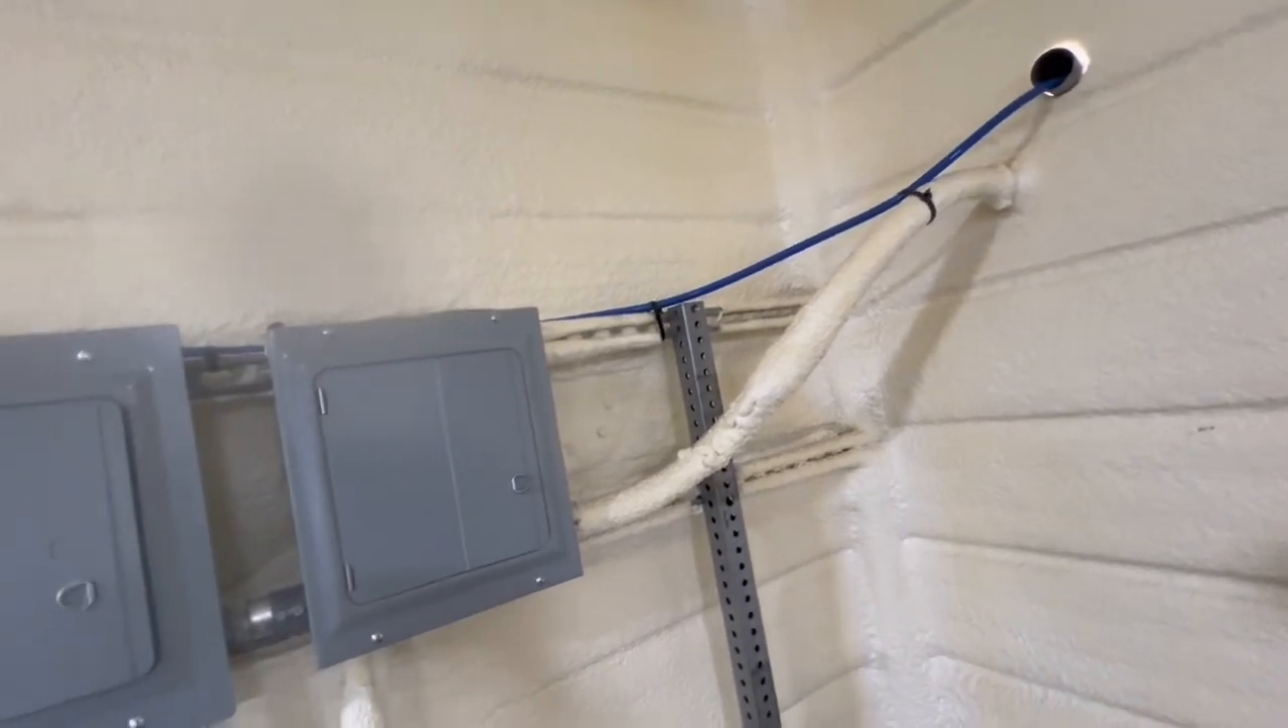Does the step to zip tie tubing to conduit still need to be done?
No.